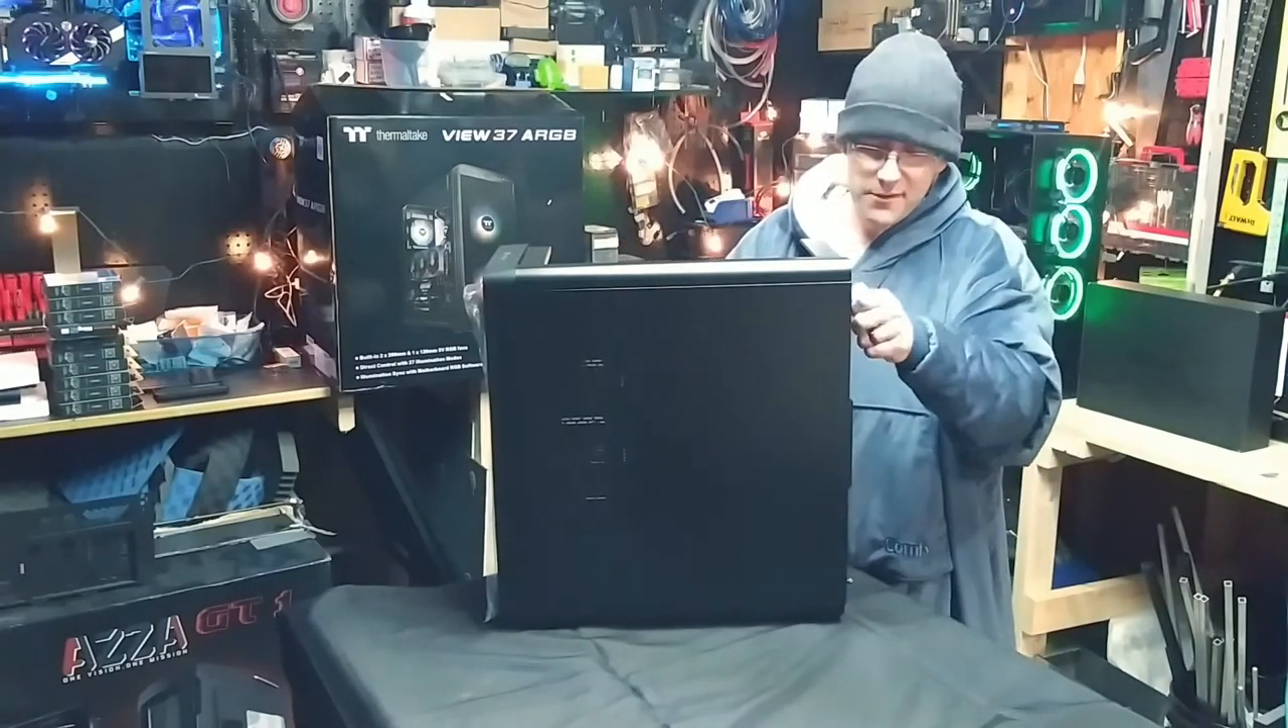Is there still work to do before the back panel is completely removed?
Yes.